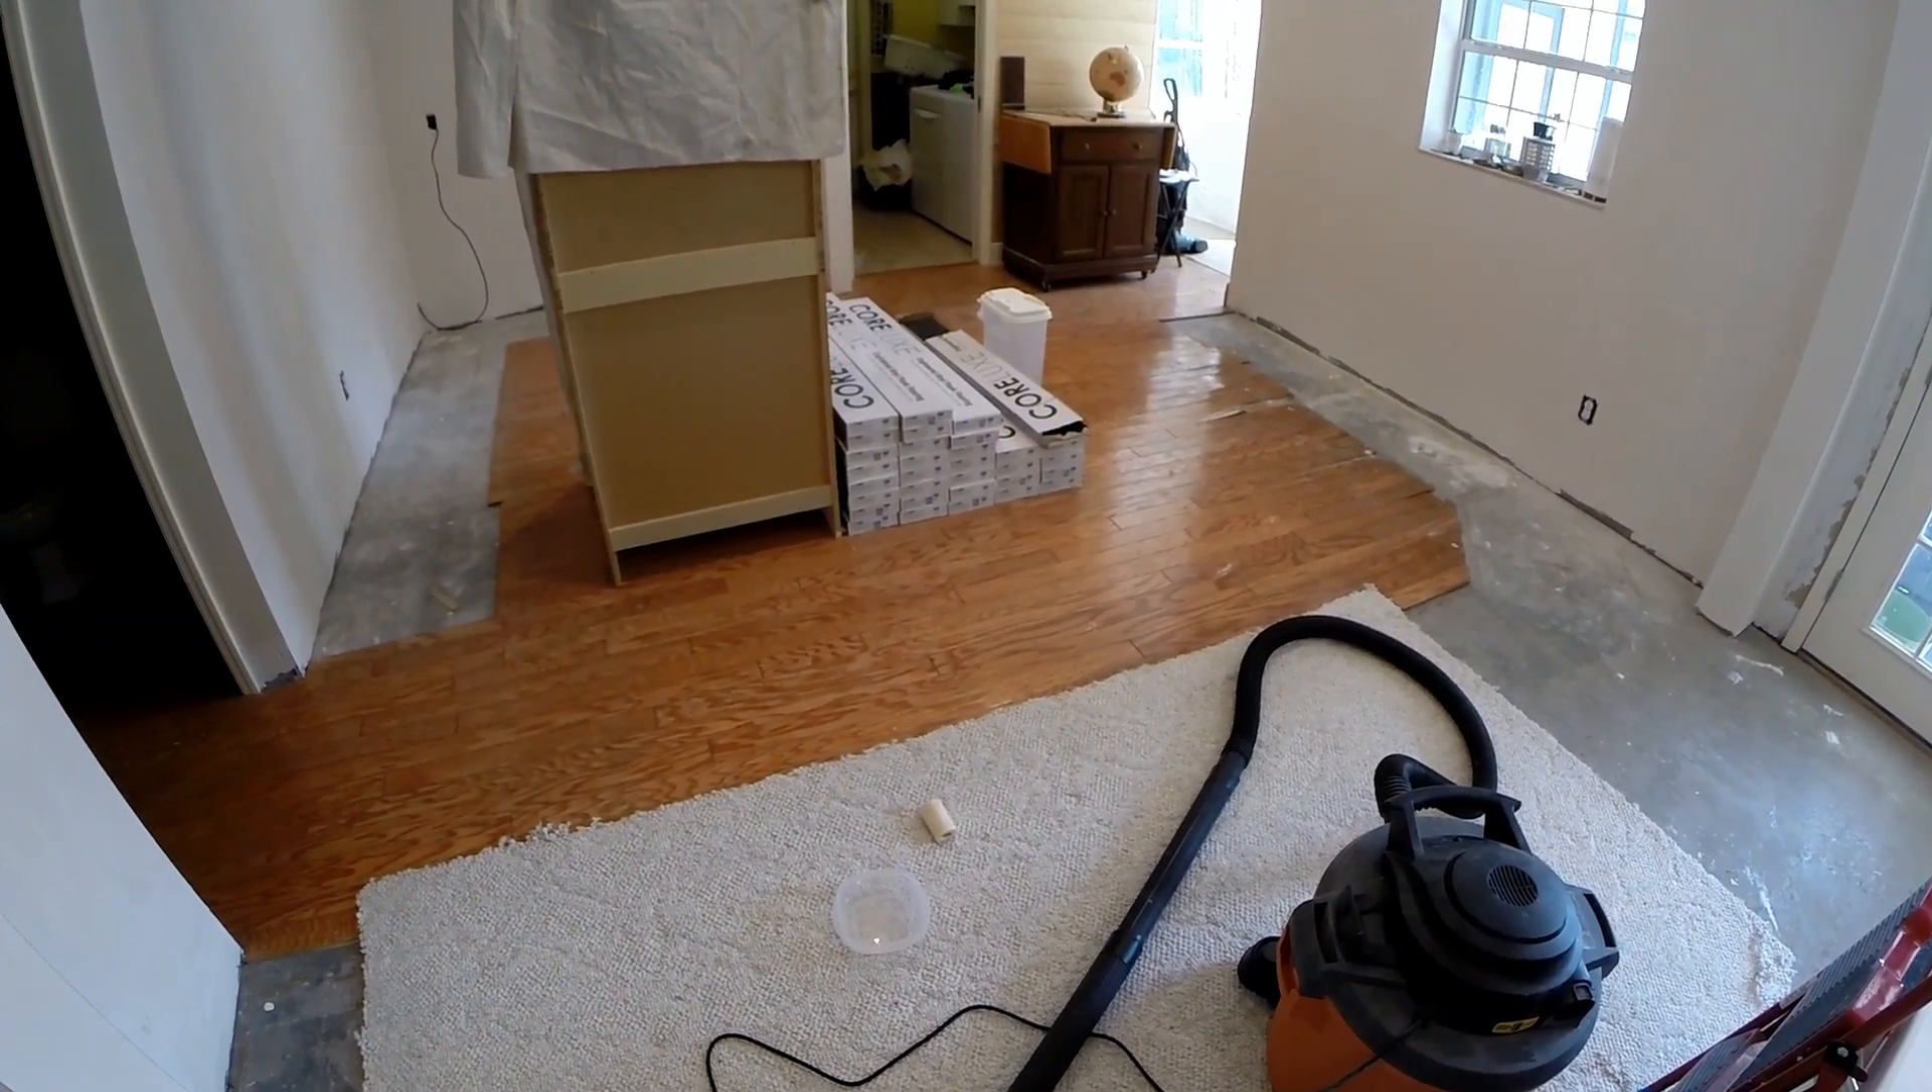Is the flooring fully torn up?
No.